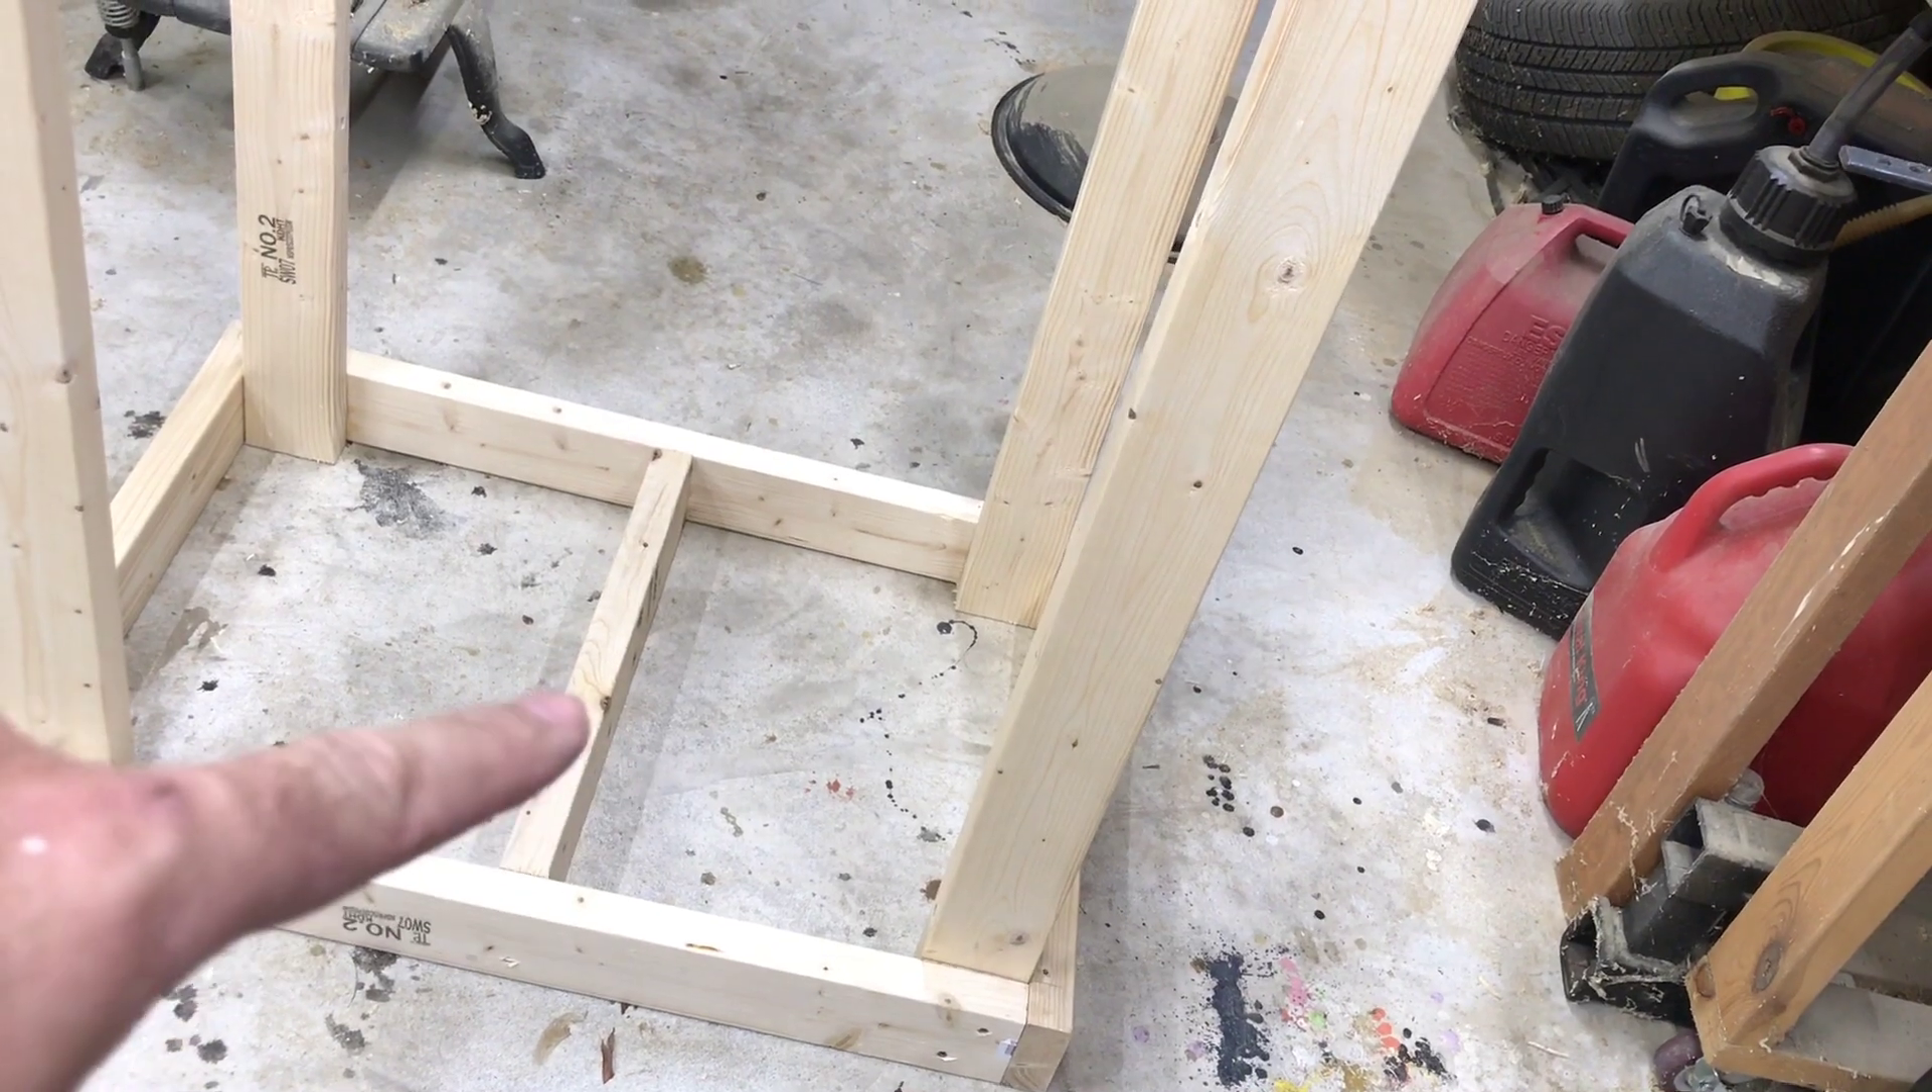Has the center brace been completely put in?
Yes.